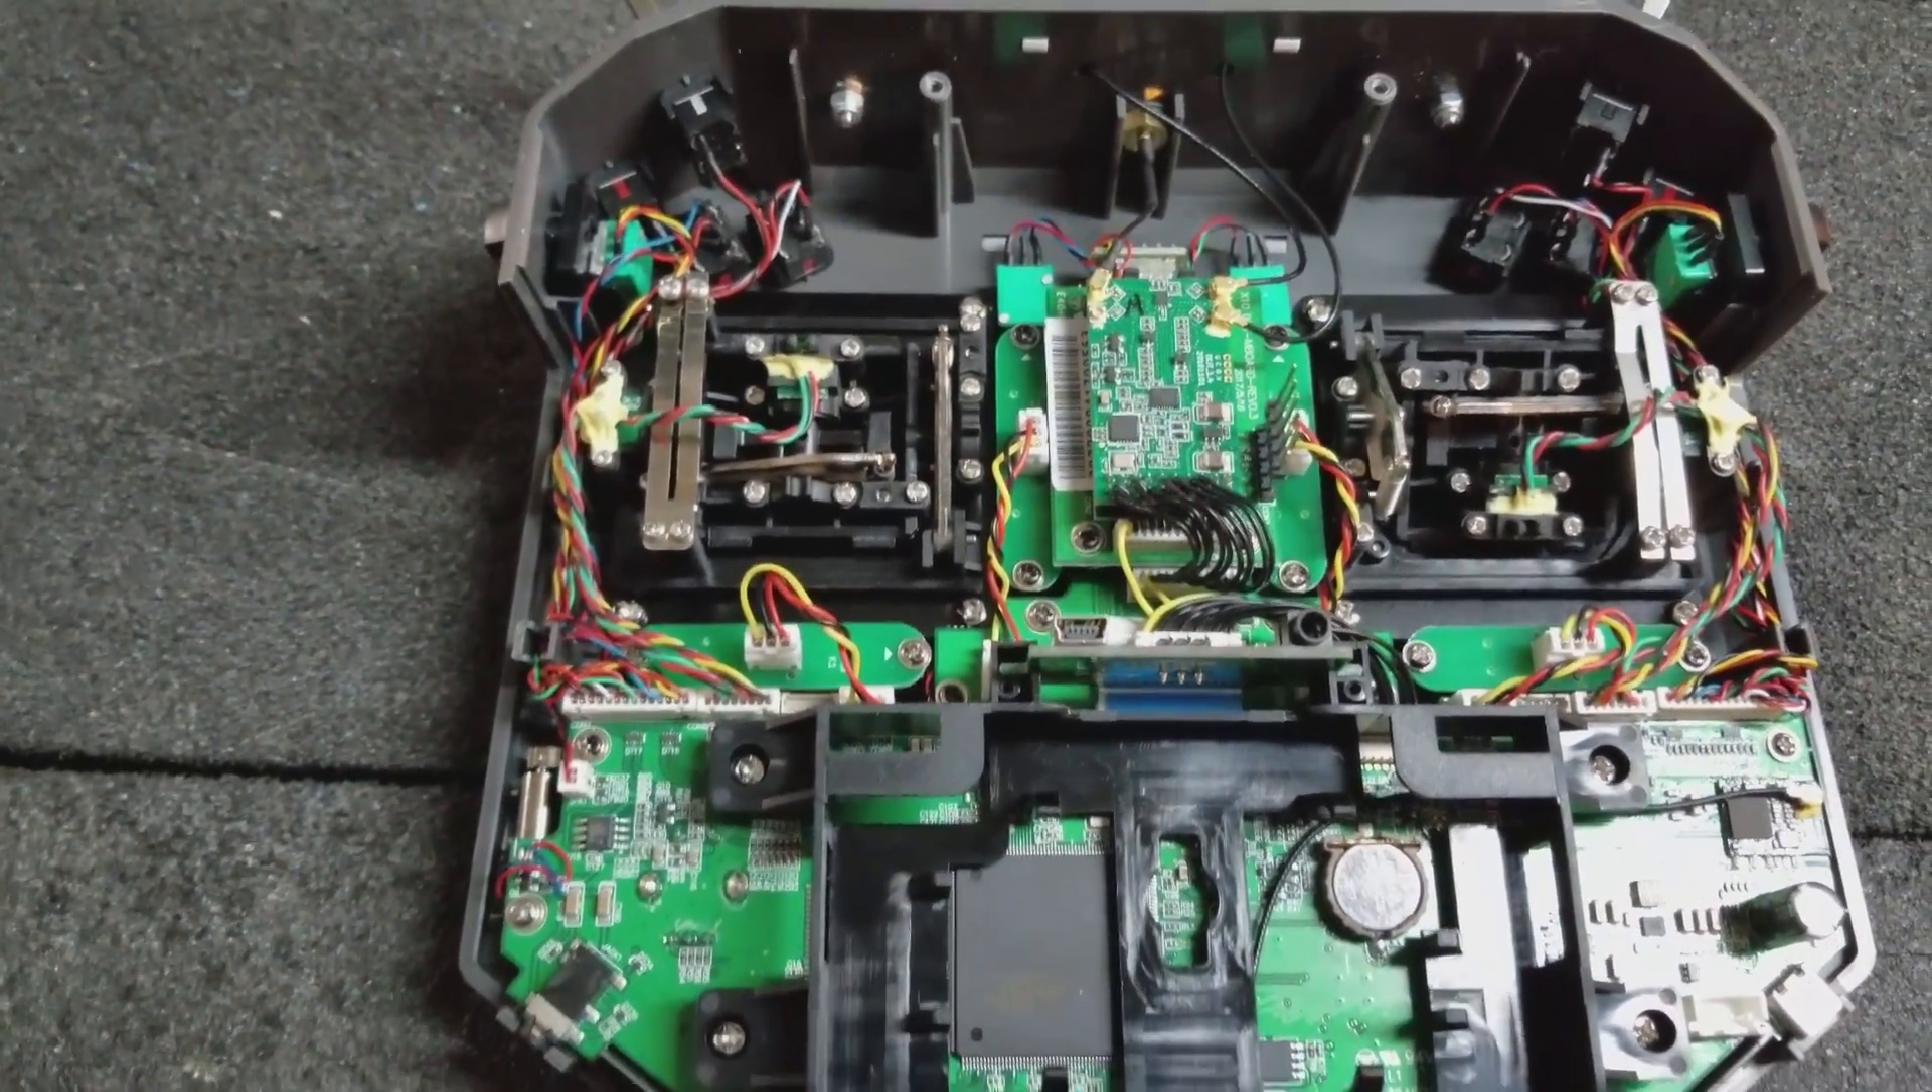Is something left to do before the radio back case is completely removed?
No.